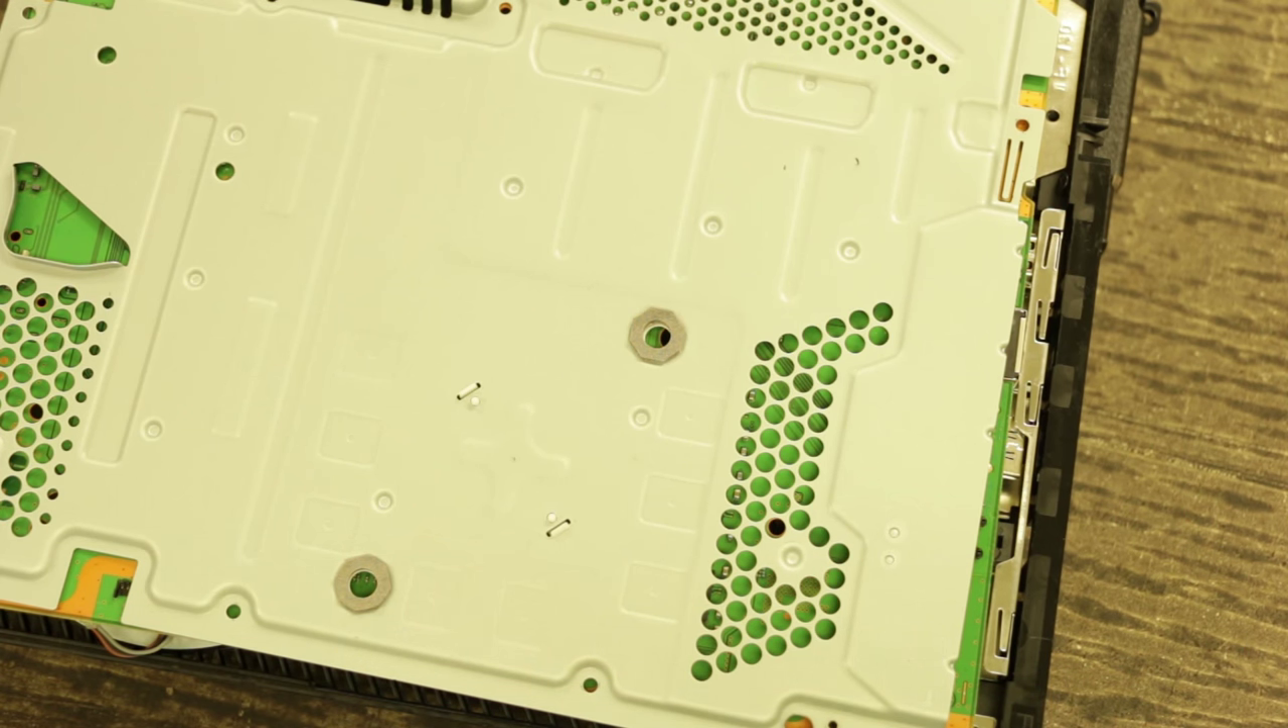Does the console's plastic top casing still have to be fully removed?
No.